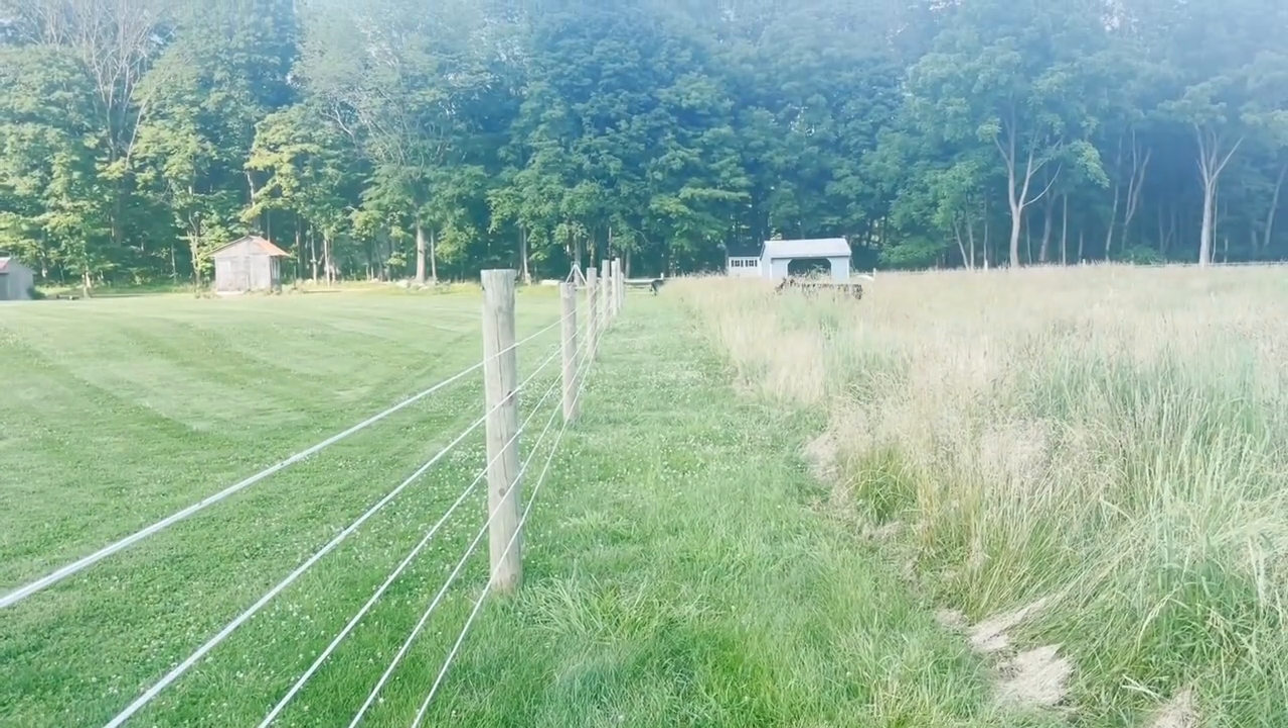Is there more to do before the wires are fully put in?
No.